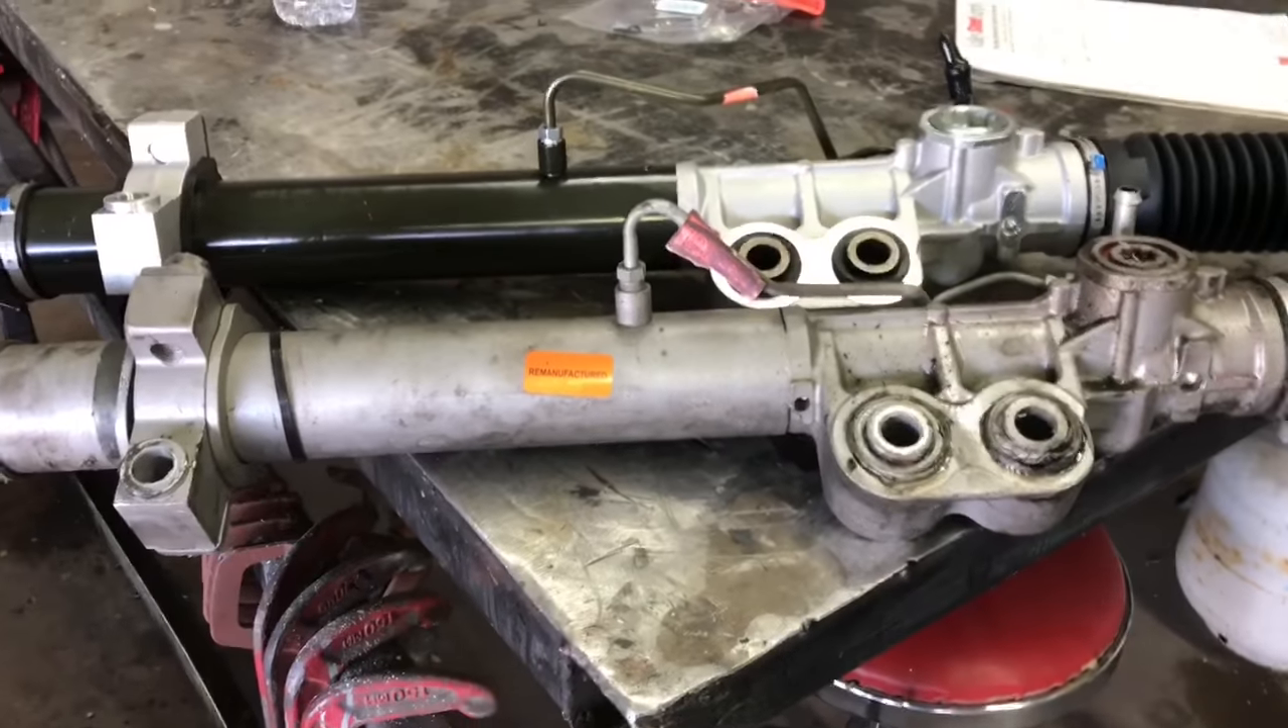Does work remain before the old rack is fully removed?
No.